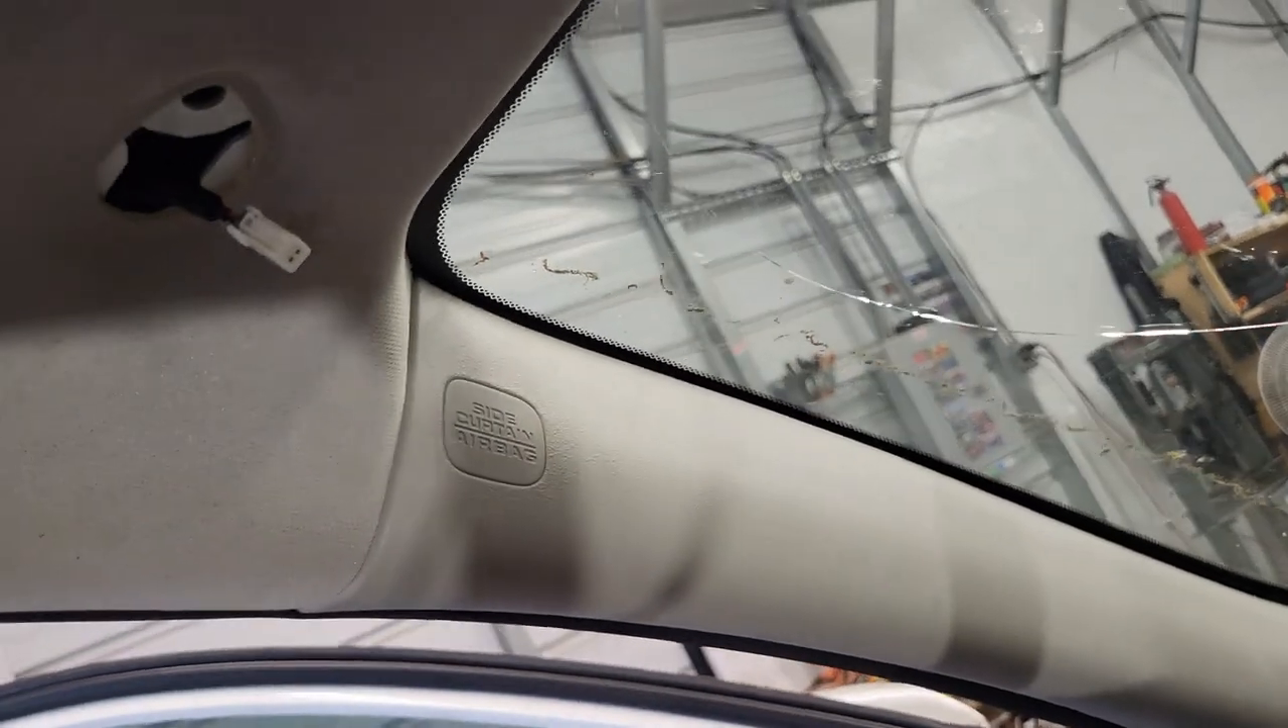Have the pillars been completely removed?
No.